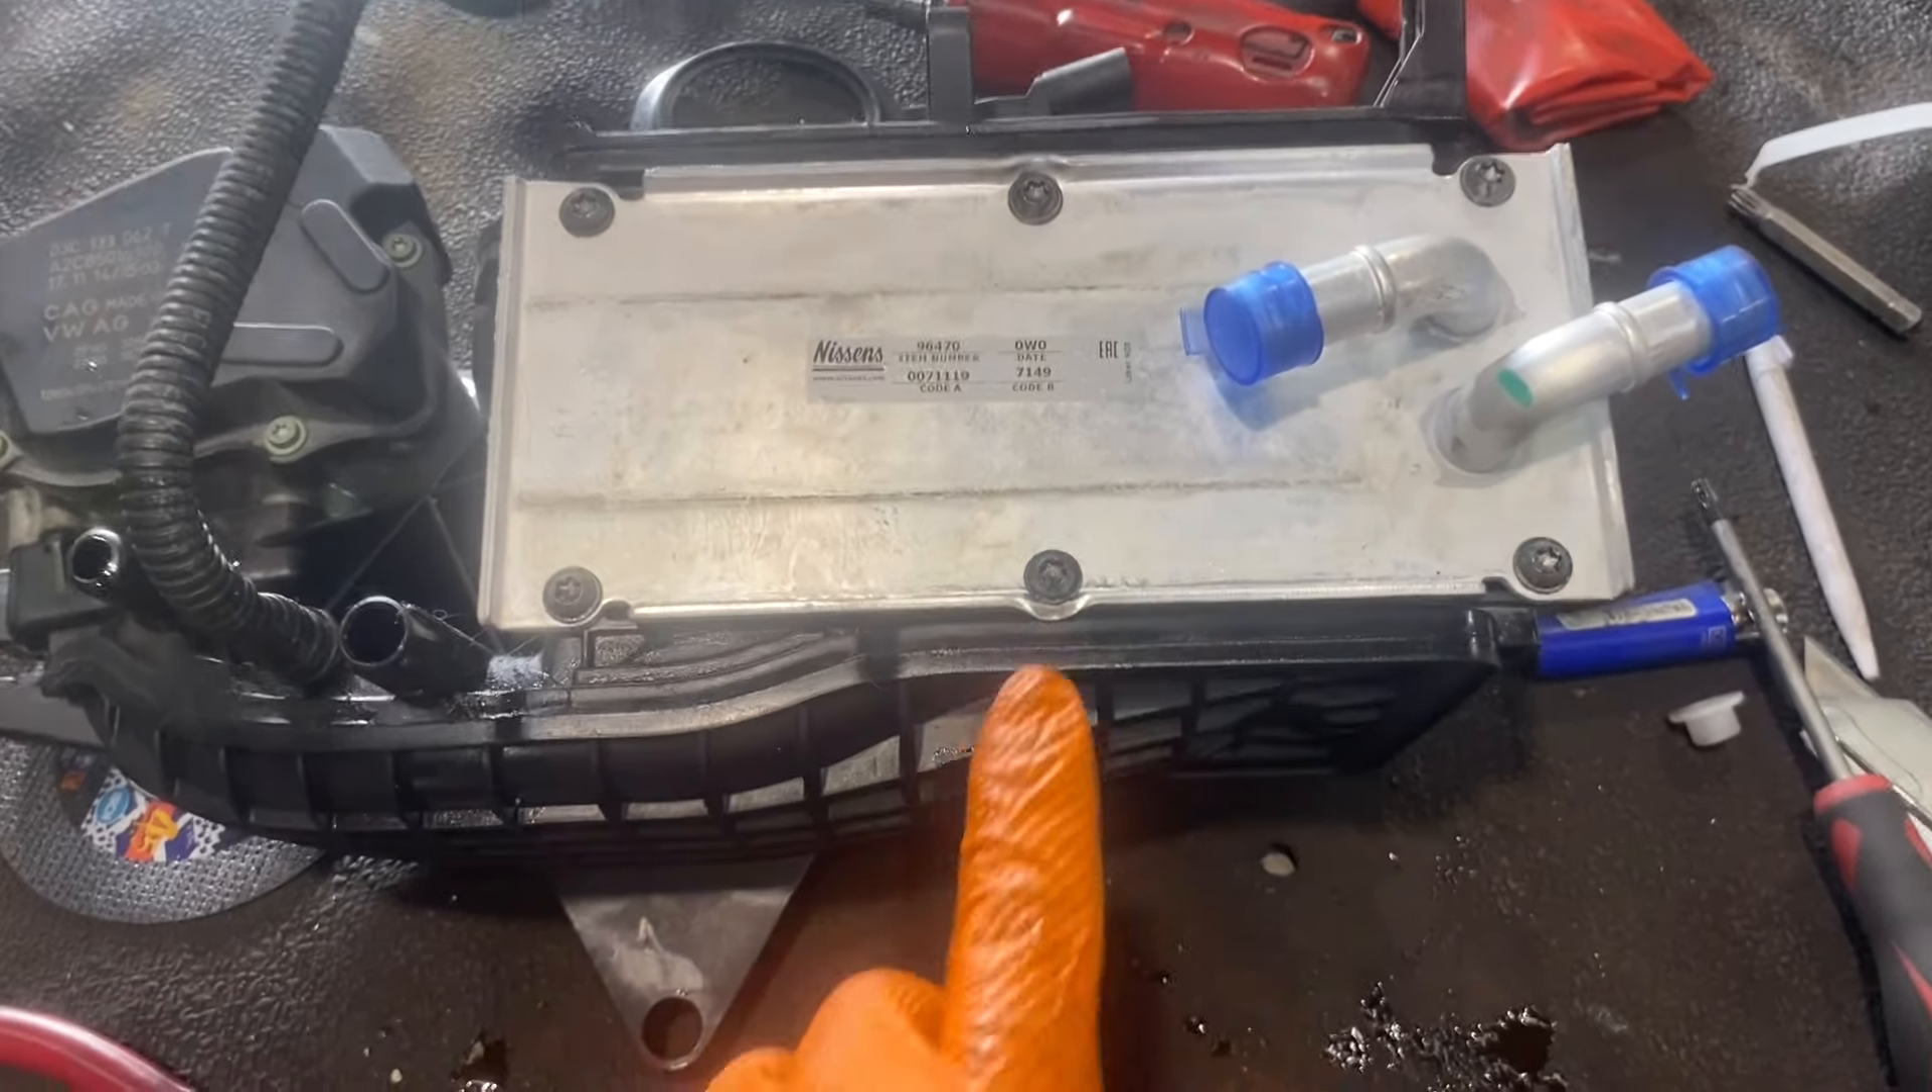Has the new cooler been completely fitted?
Yes.